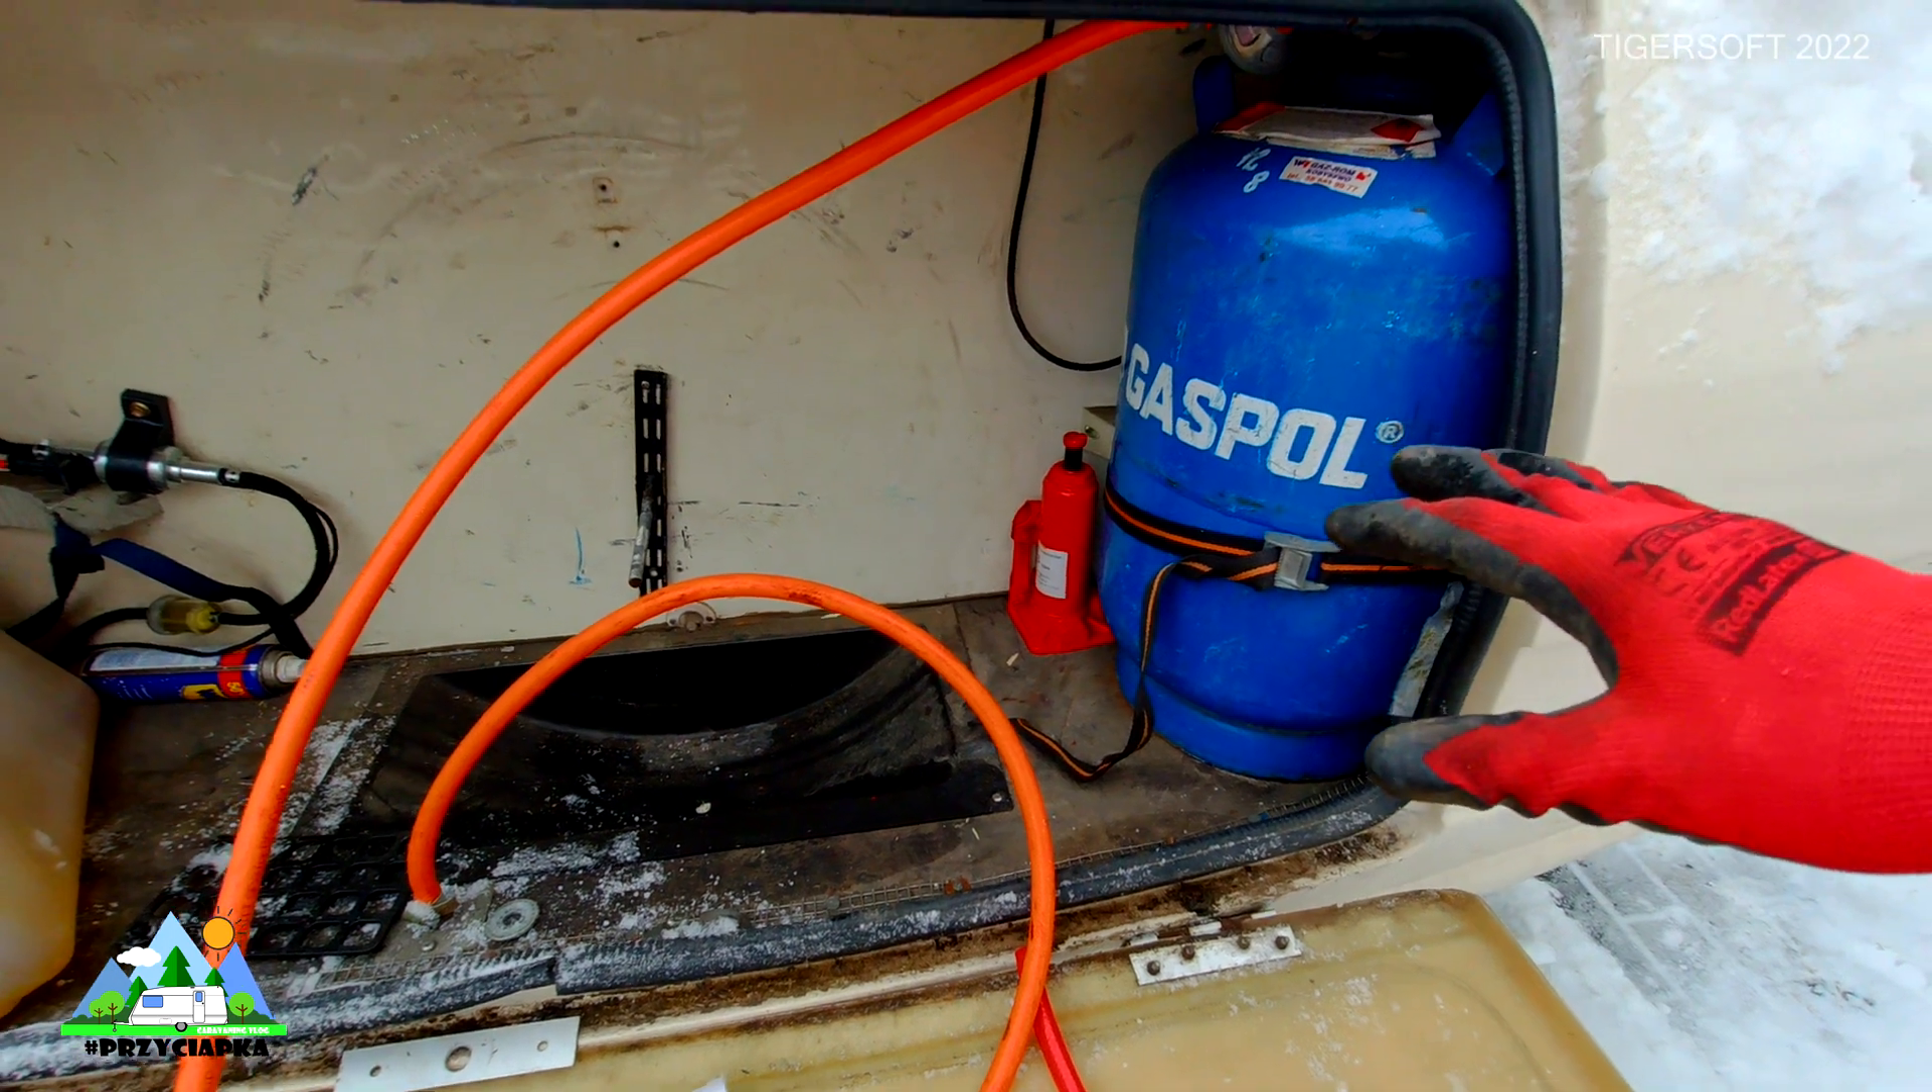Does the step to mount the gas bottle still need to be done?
No.